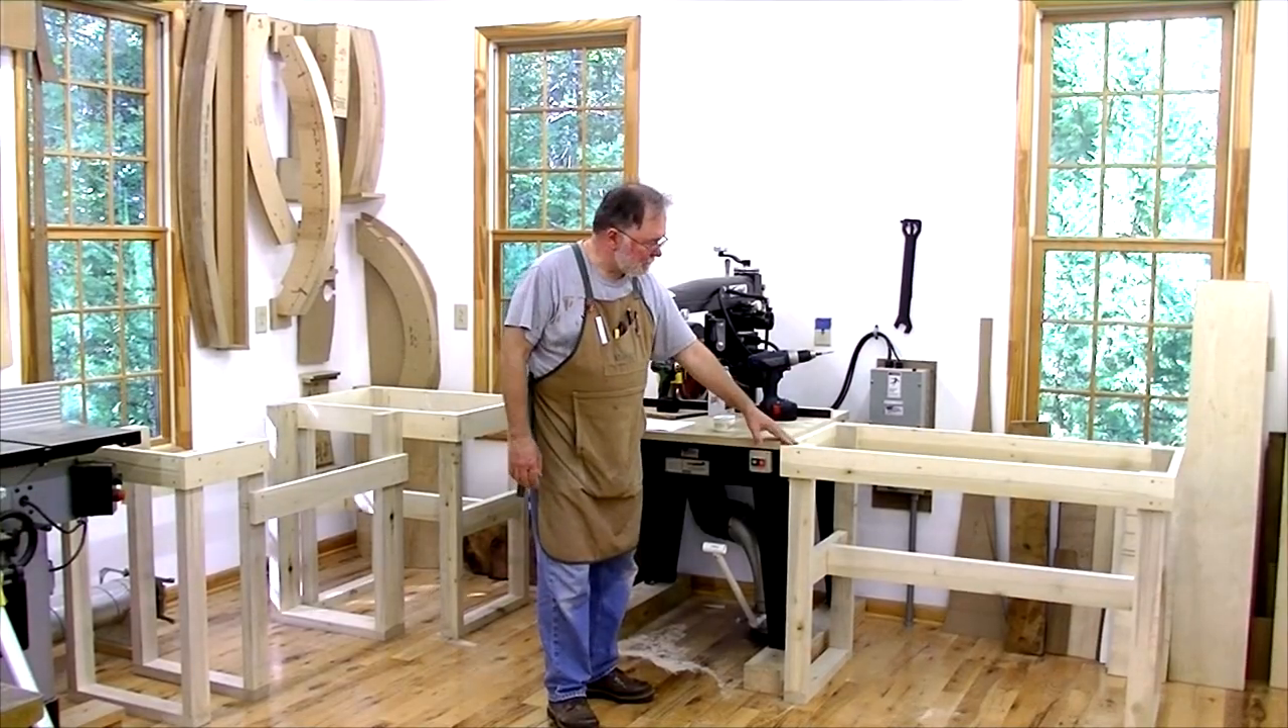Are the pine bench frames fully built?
Yes.